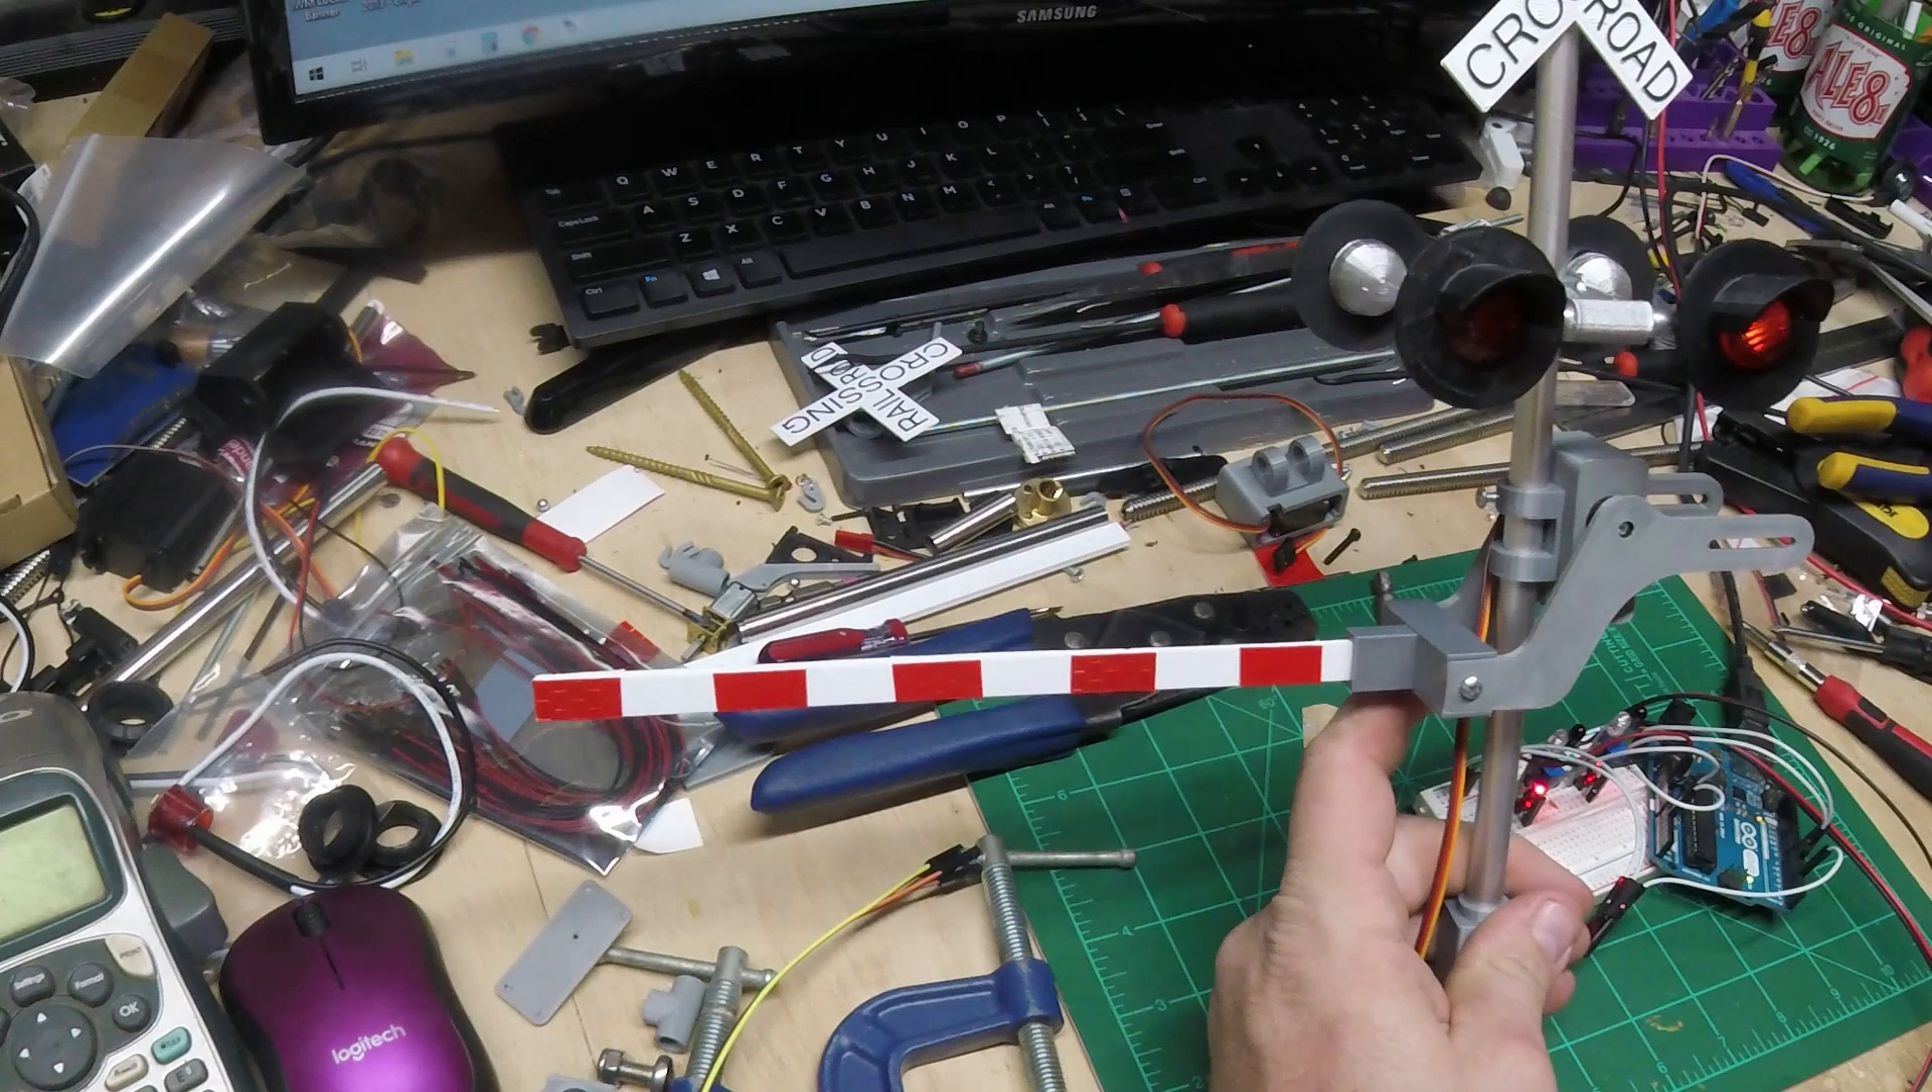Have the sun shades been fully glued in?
Yes.